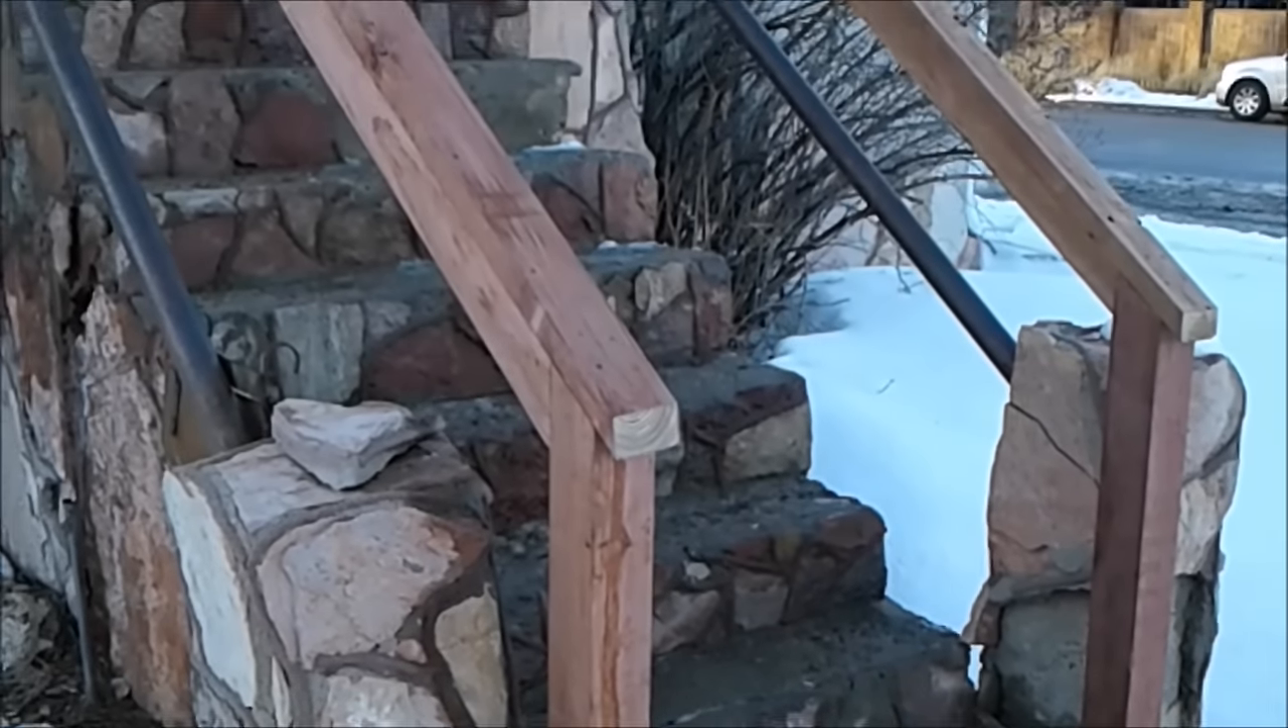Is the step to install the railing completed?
Yes.